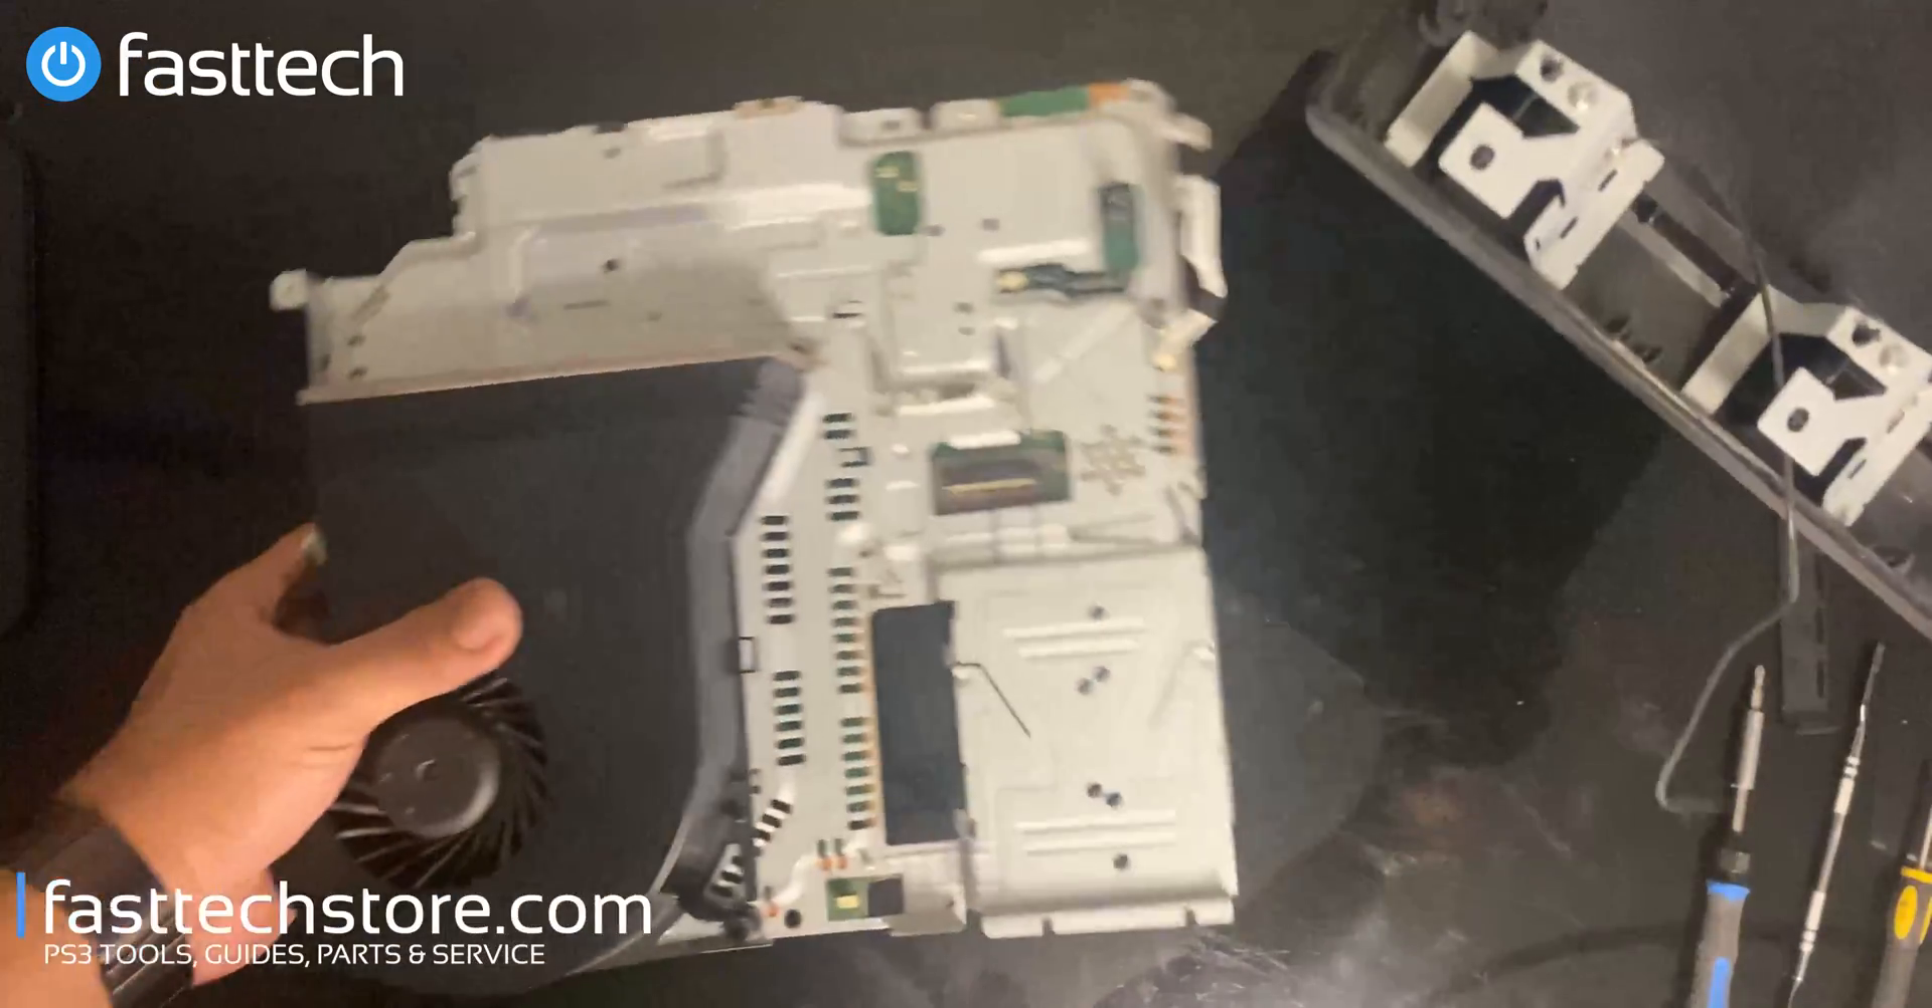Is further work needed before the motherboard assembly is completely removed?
No.